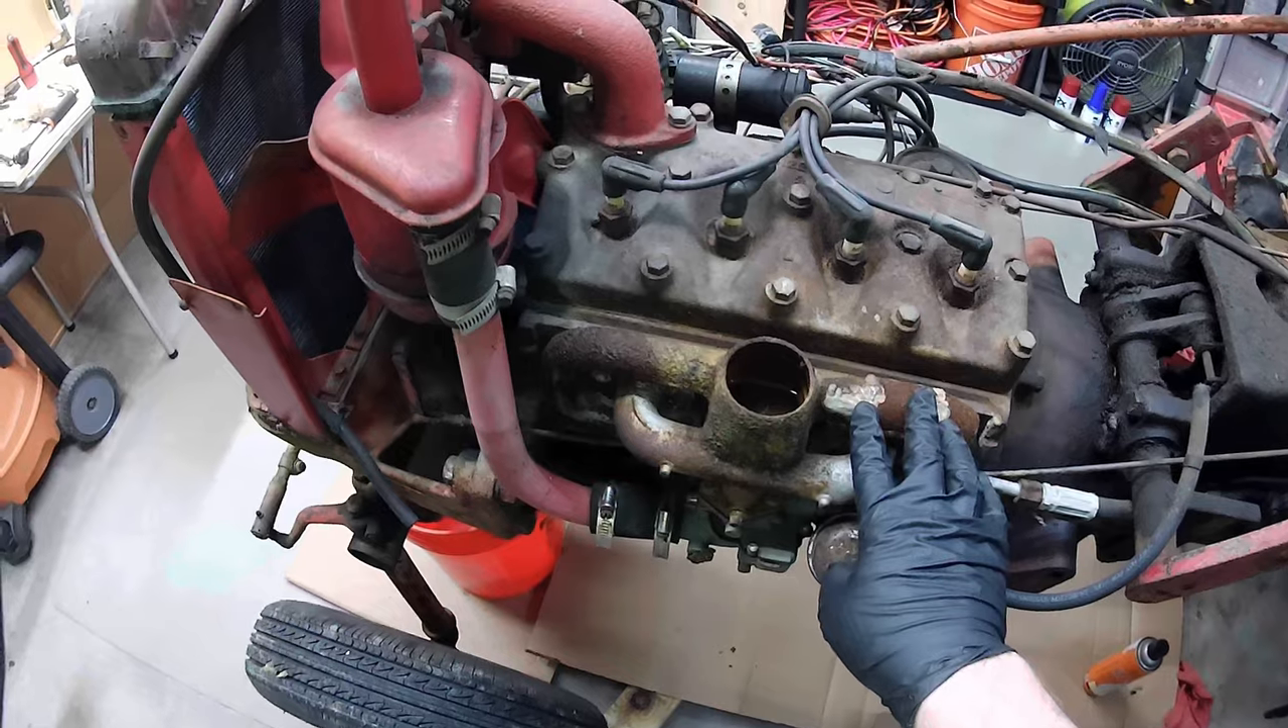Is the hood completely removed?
Yes.